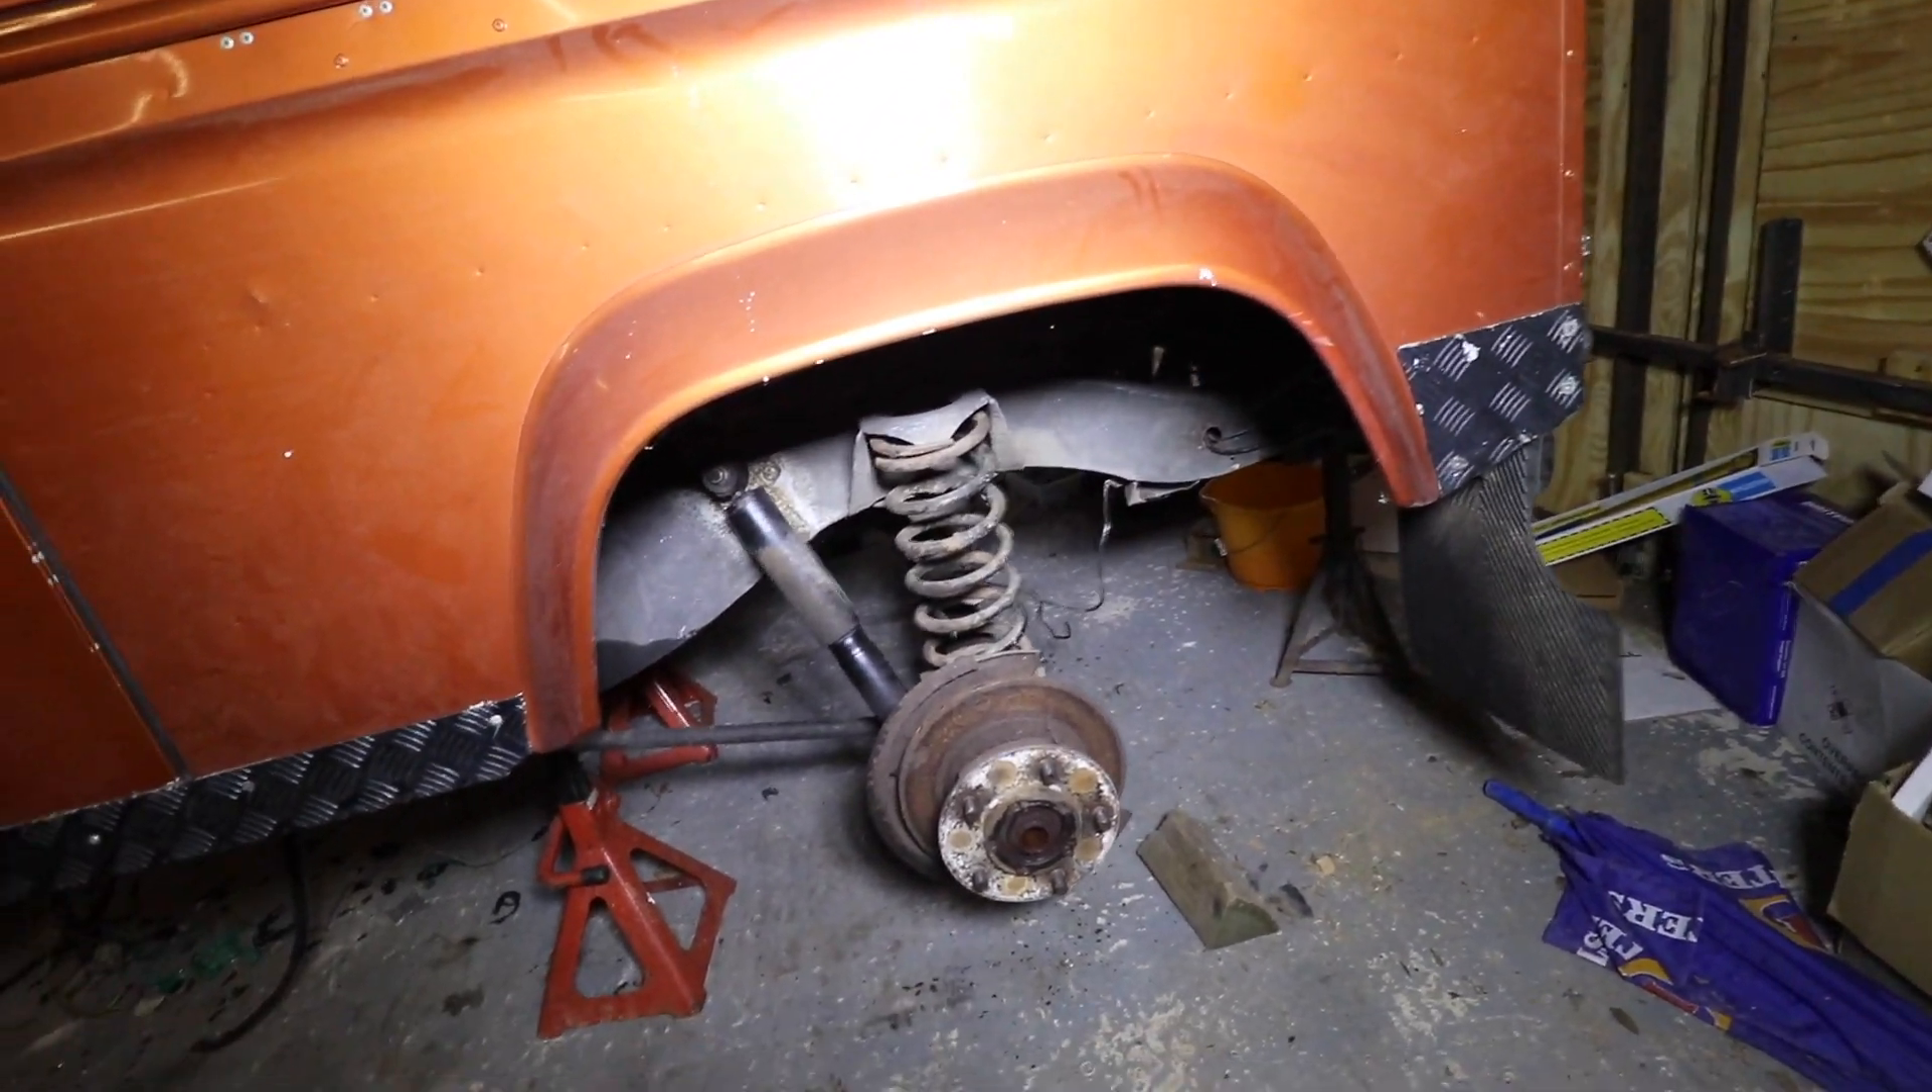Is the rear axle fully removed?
No.